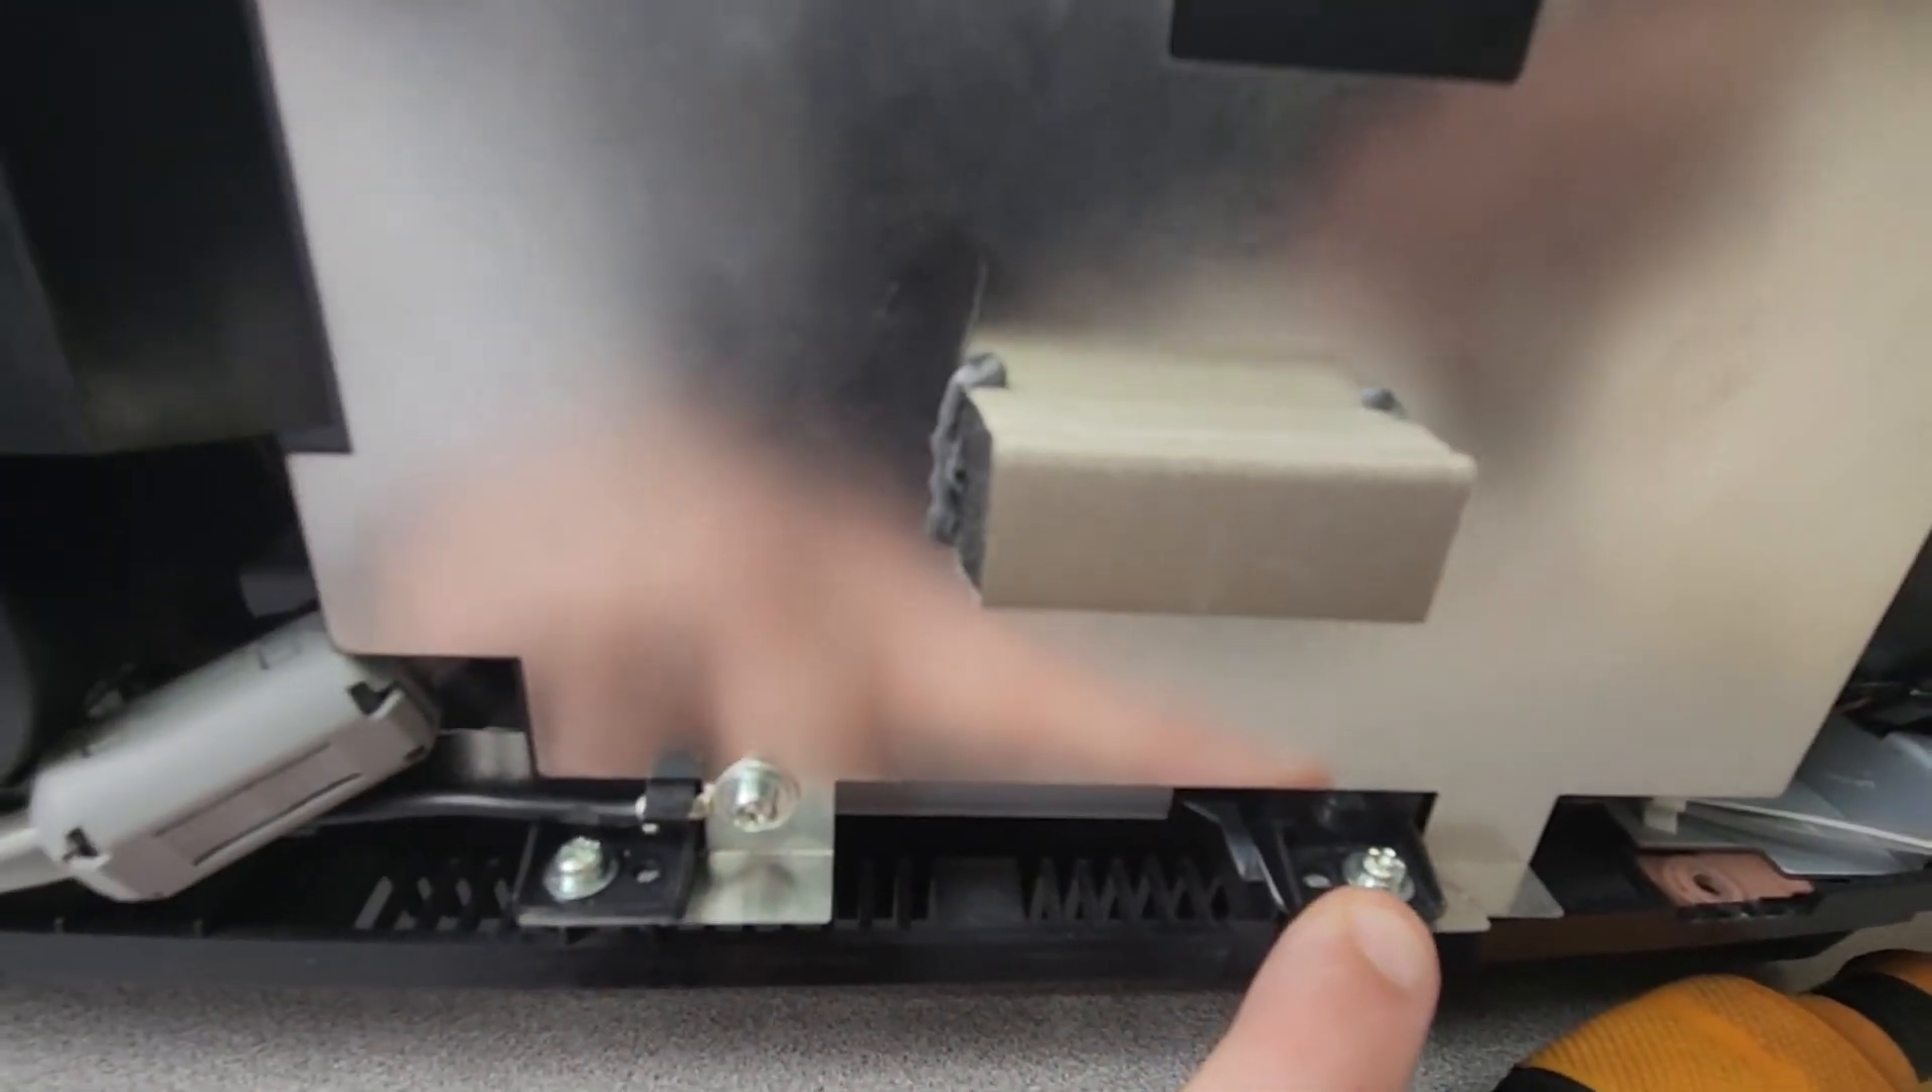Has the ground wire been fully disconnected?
No.